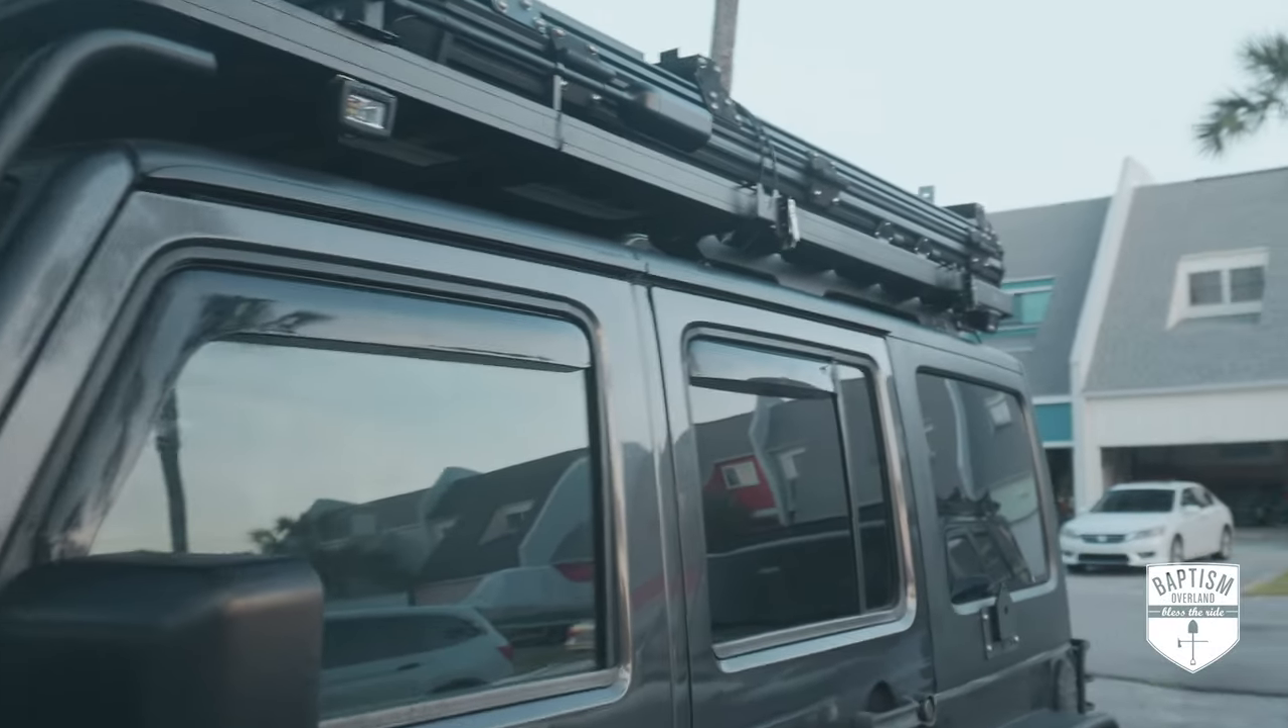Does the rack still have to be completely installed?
No.